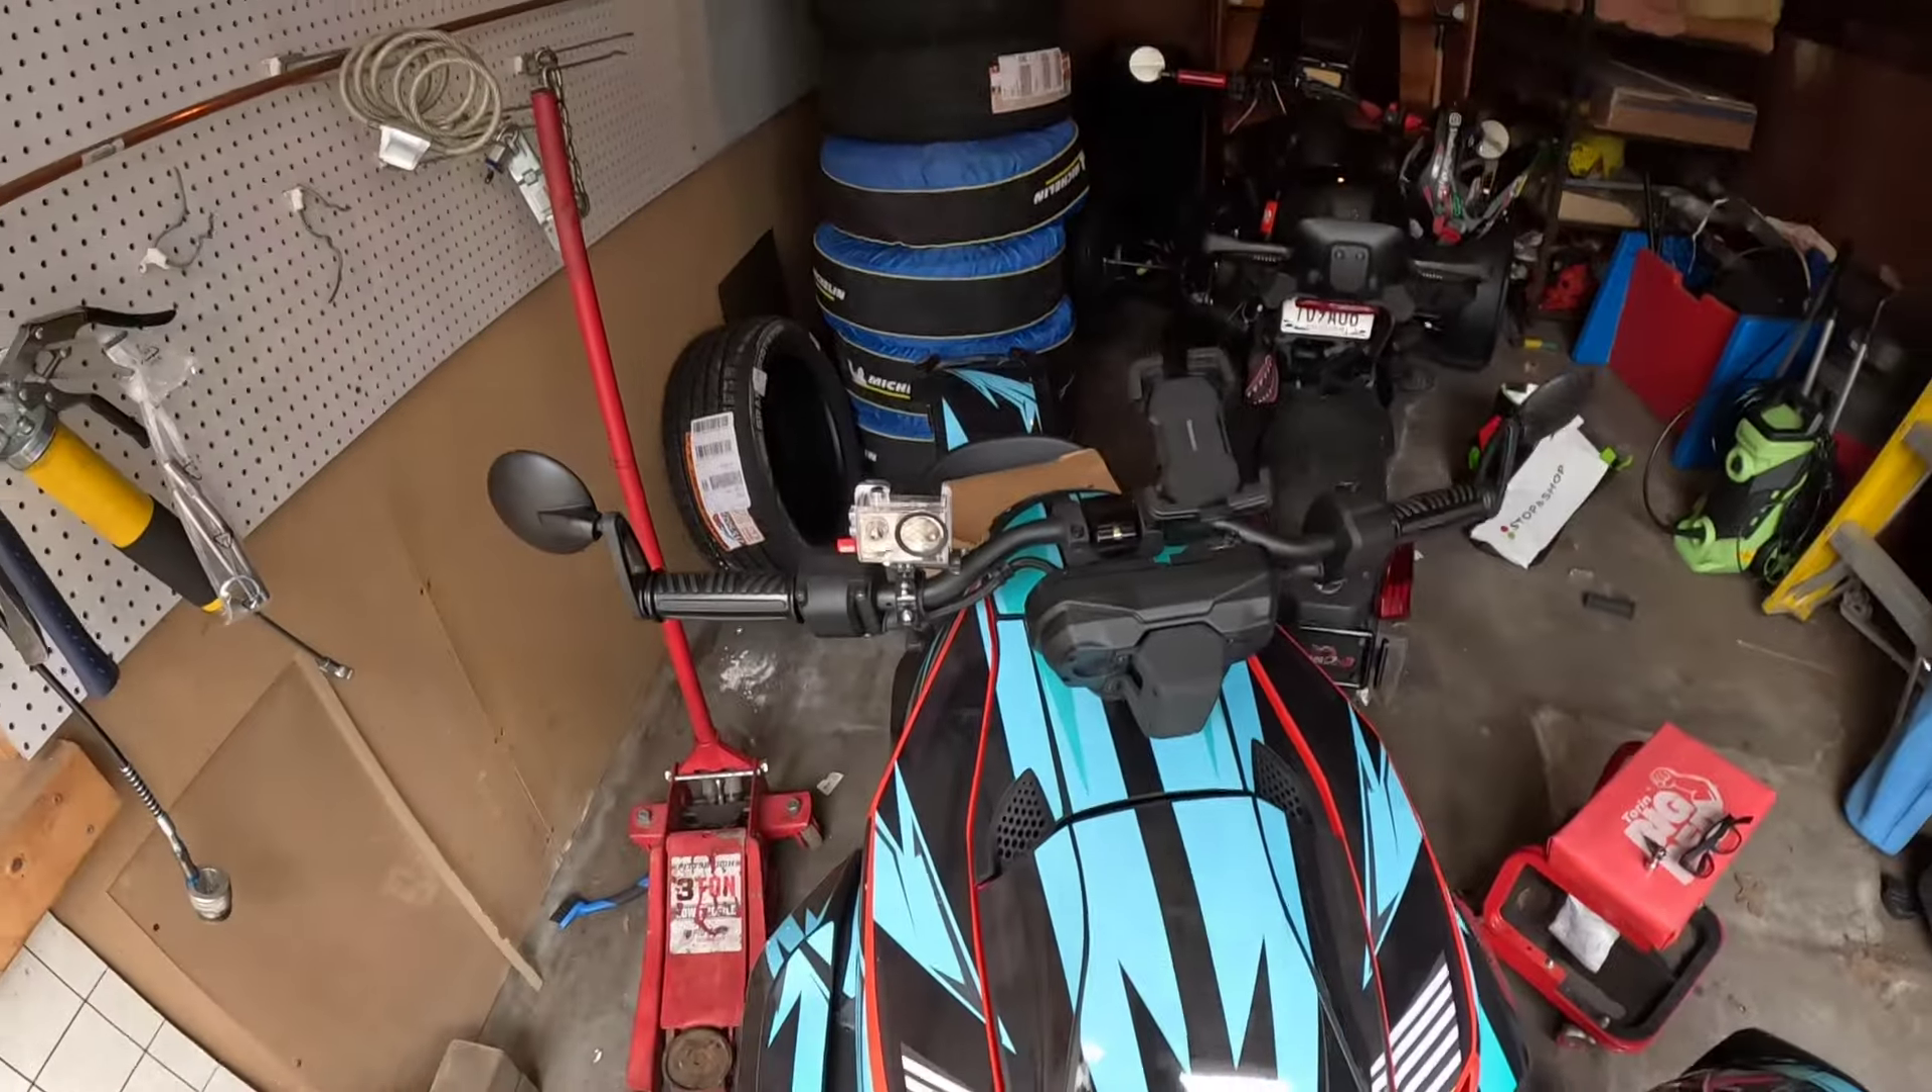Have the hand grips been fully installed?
Yes.